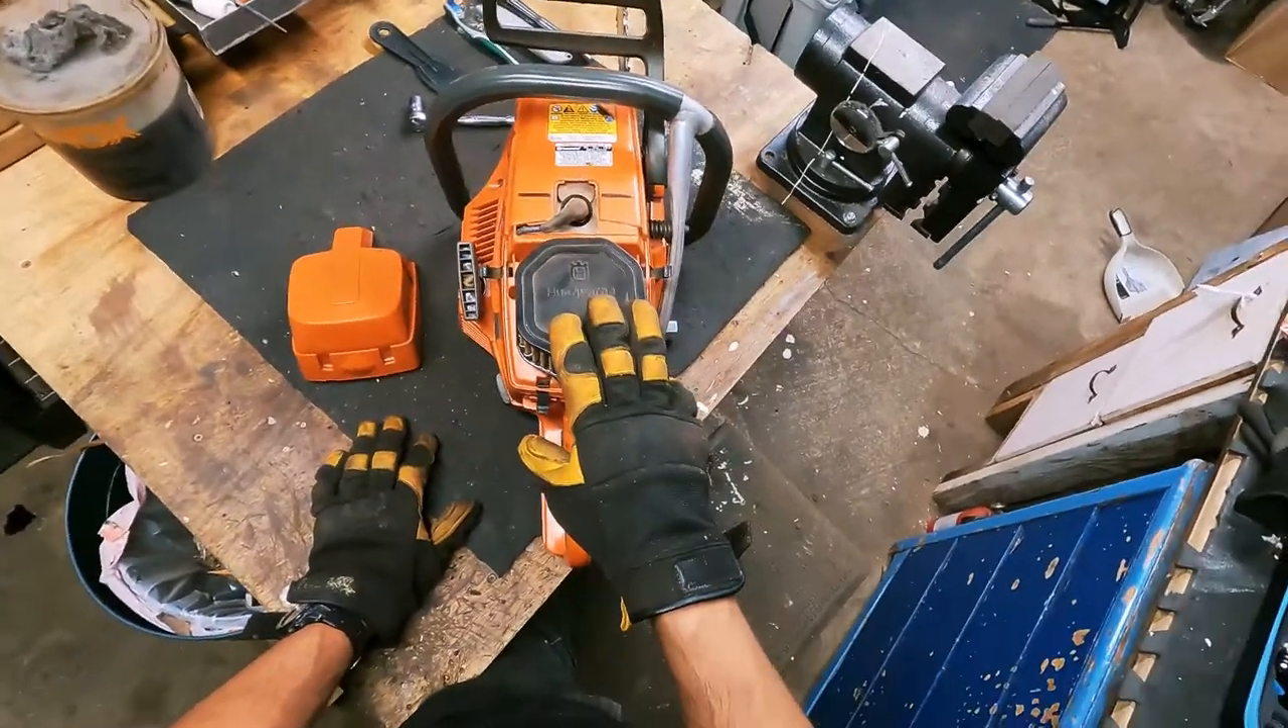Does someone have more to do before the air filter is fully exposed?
No.